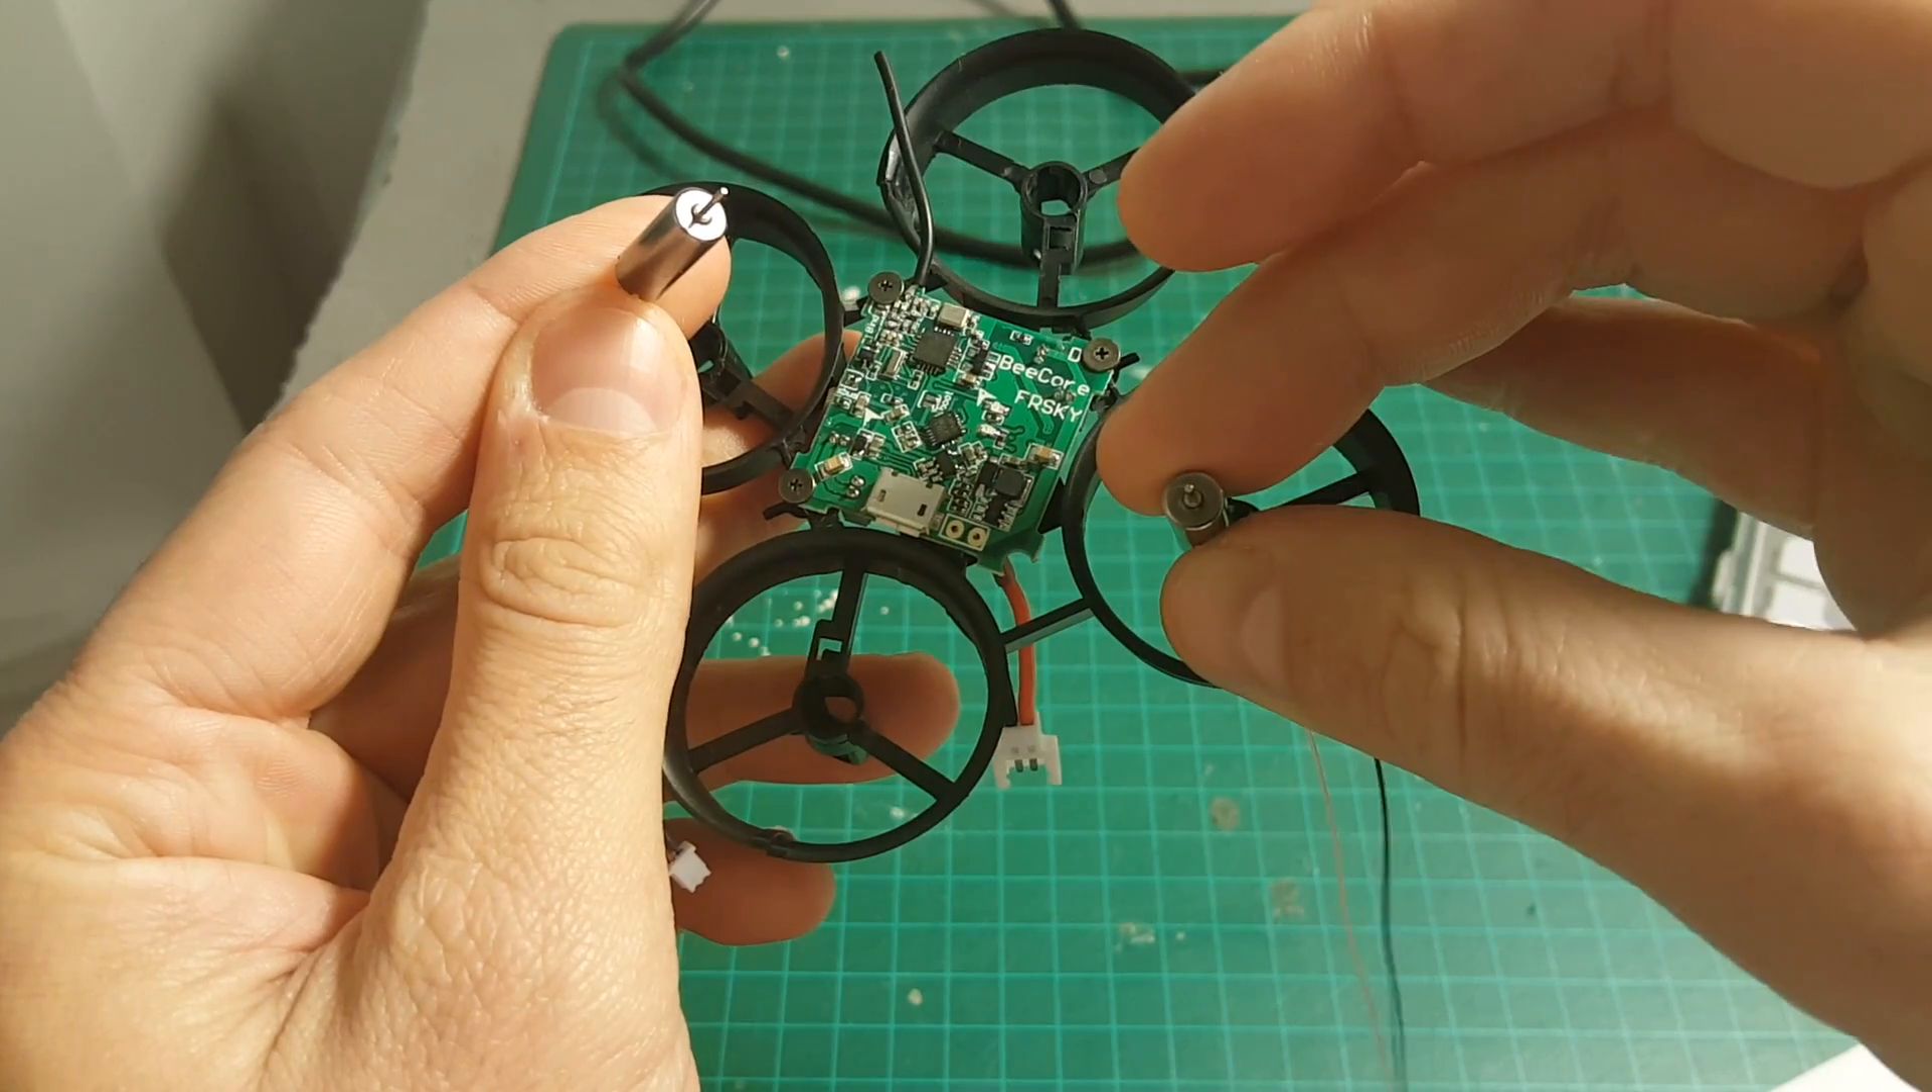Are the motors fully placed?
No.